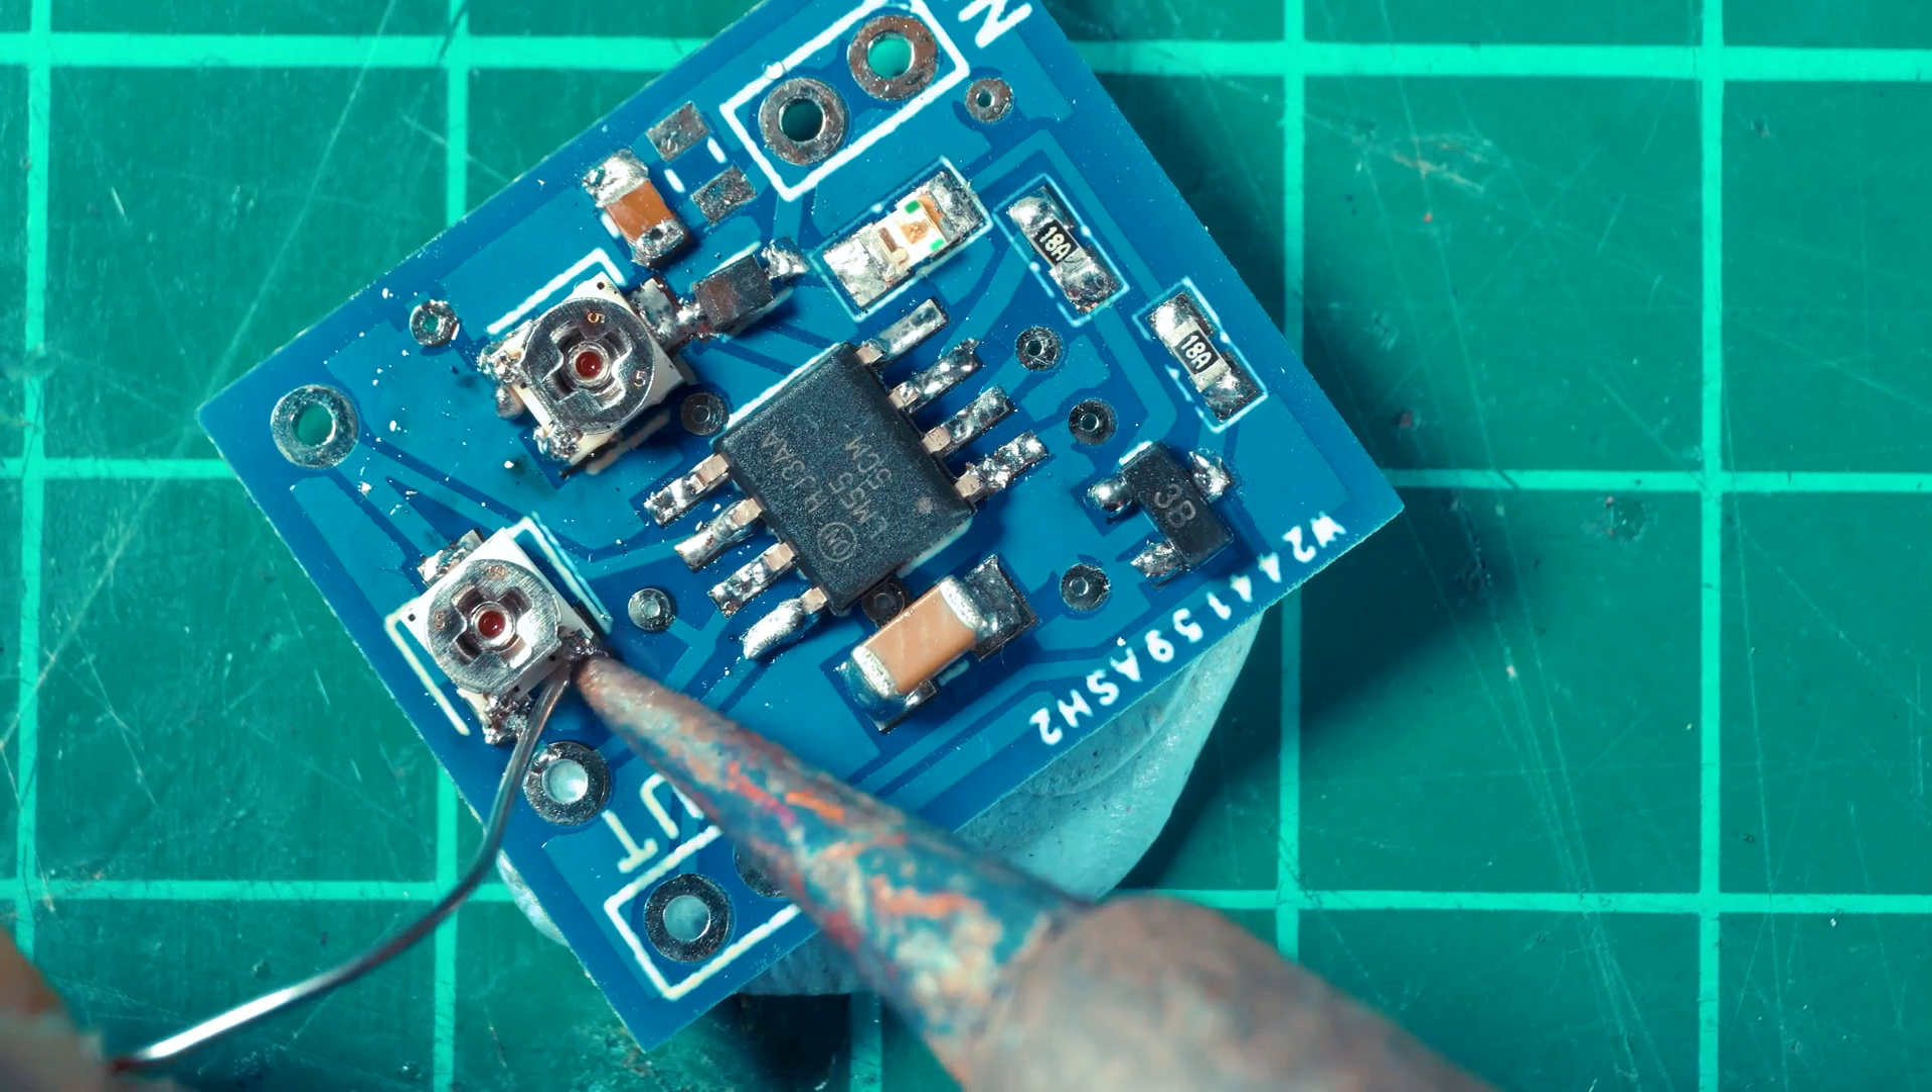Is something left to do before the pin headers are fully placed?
Yes.